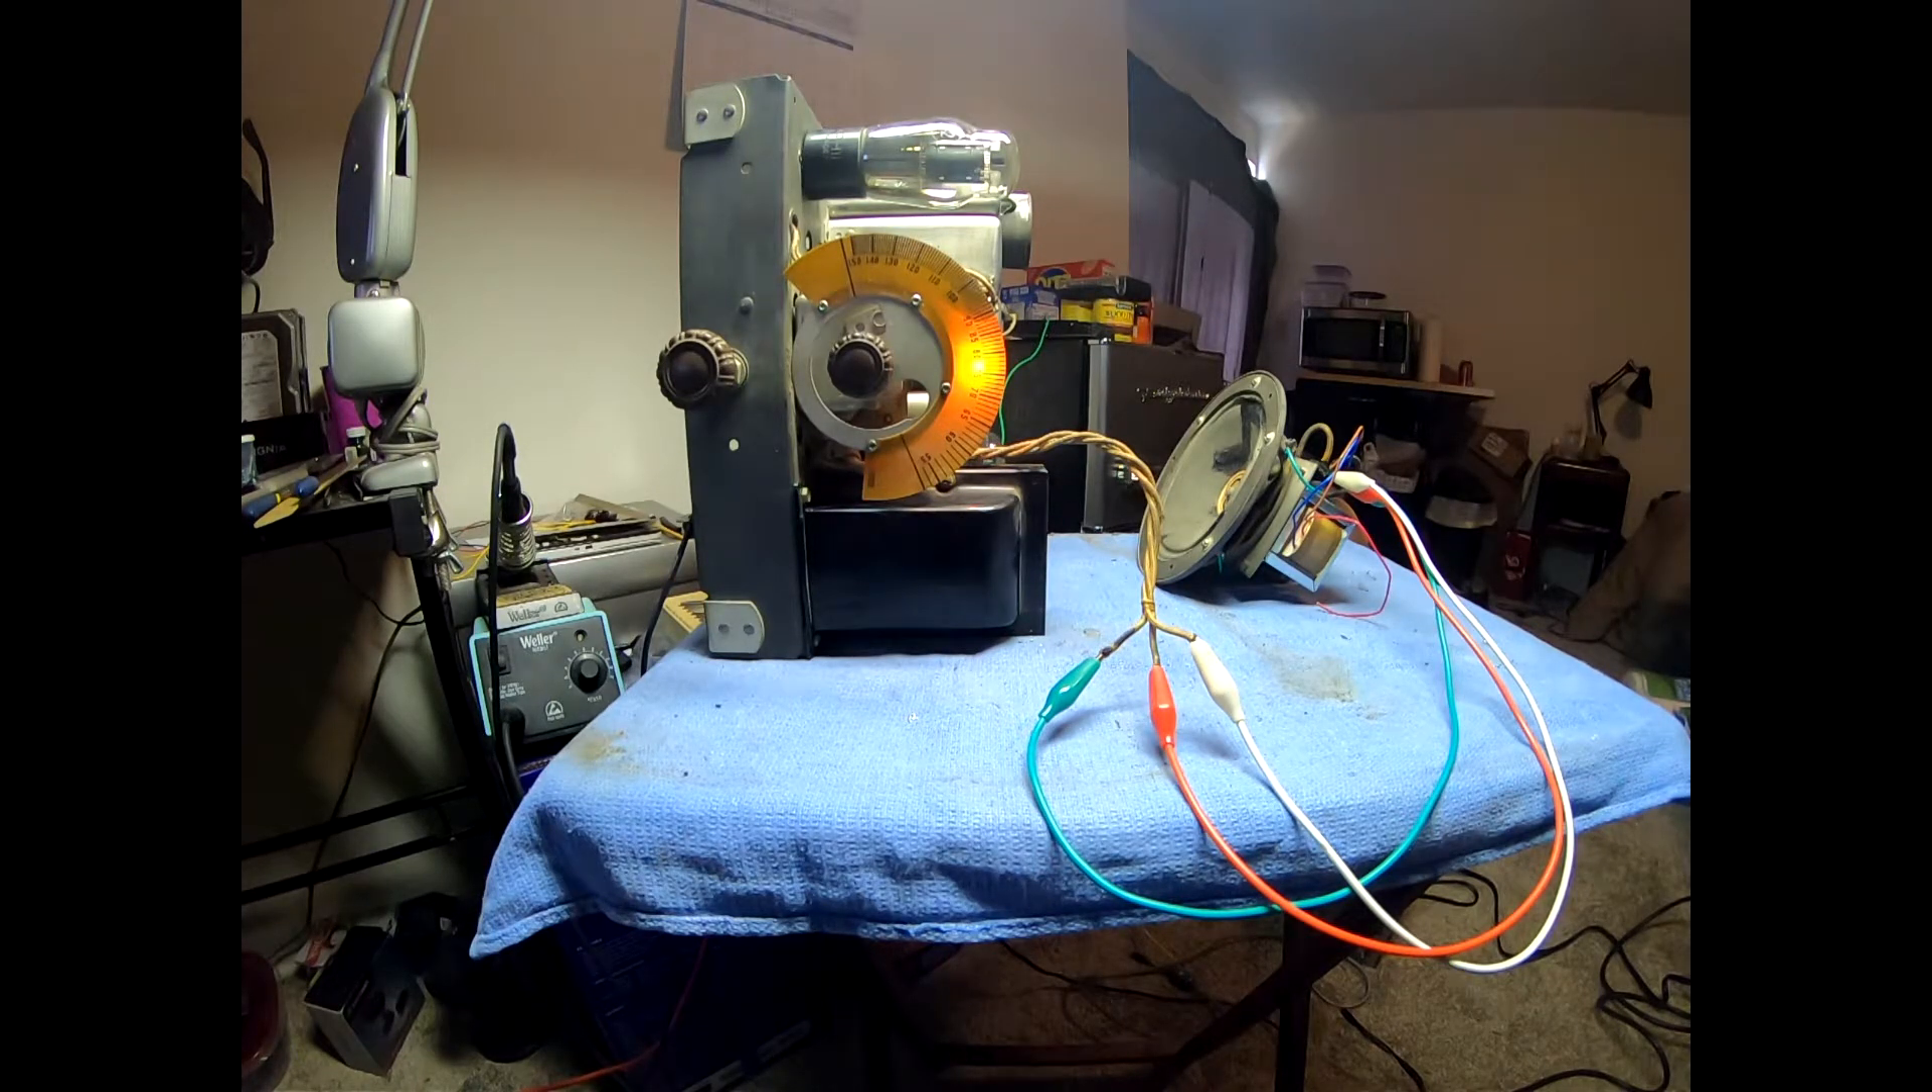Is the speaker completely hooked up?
Yes.